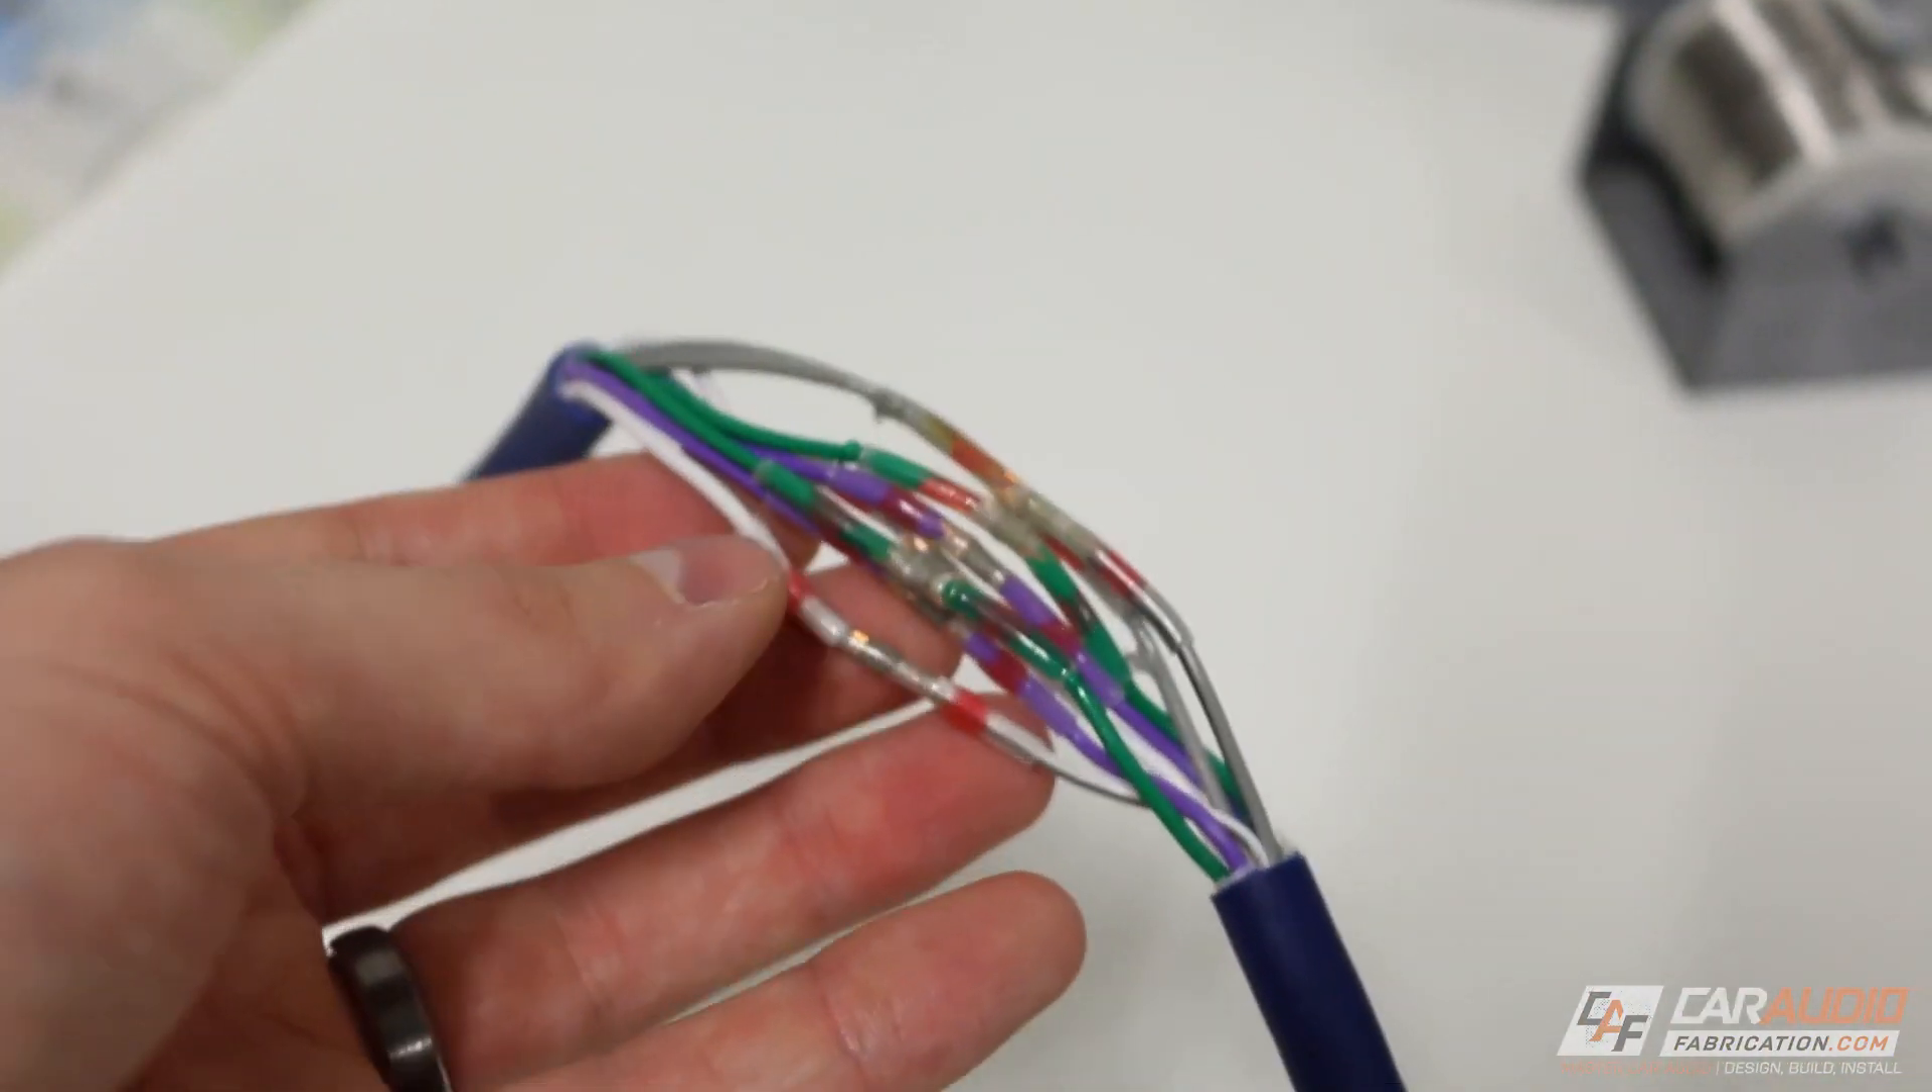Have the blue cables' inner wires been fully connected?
Yes.